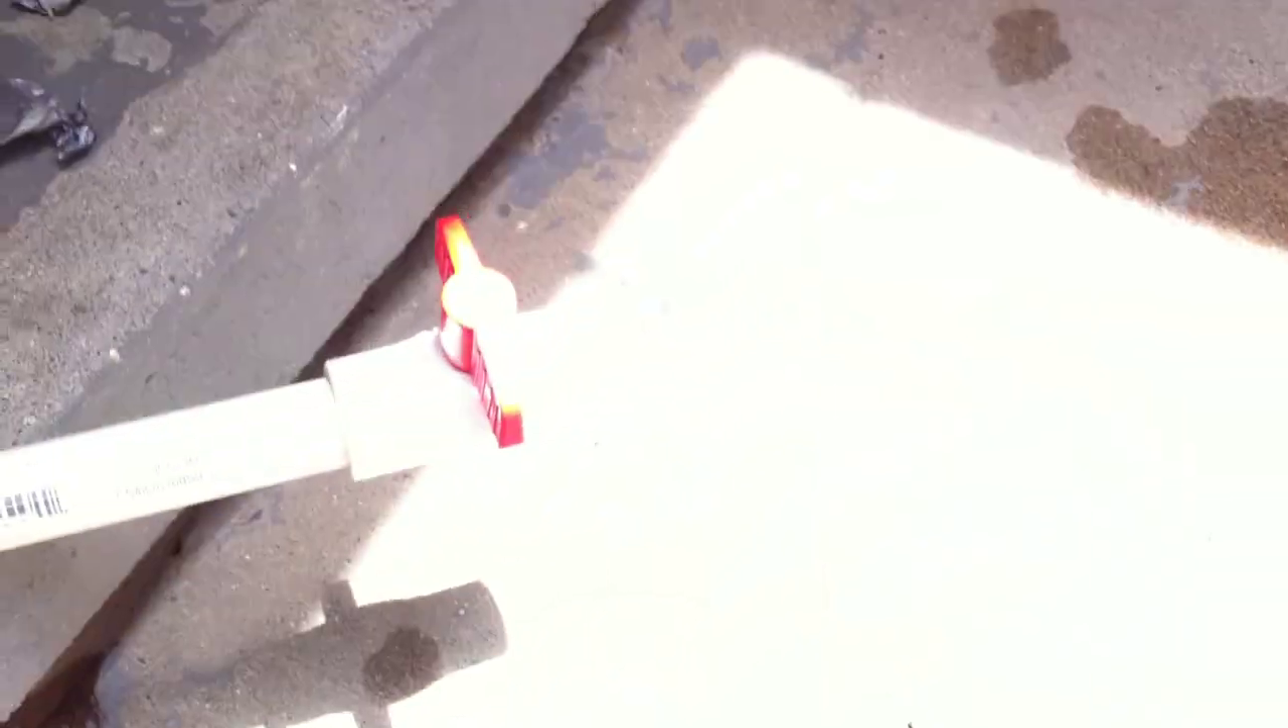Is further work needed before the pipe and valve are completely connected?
No.